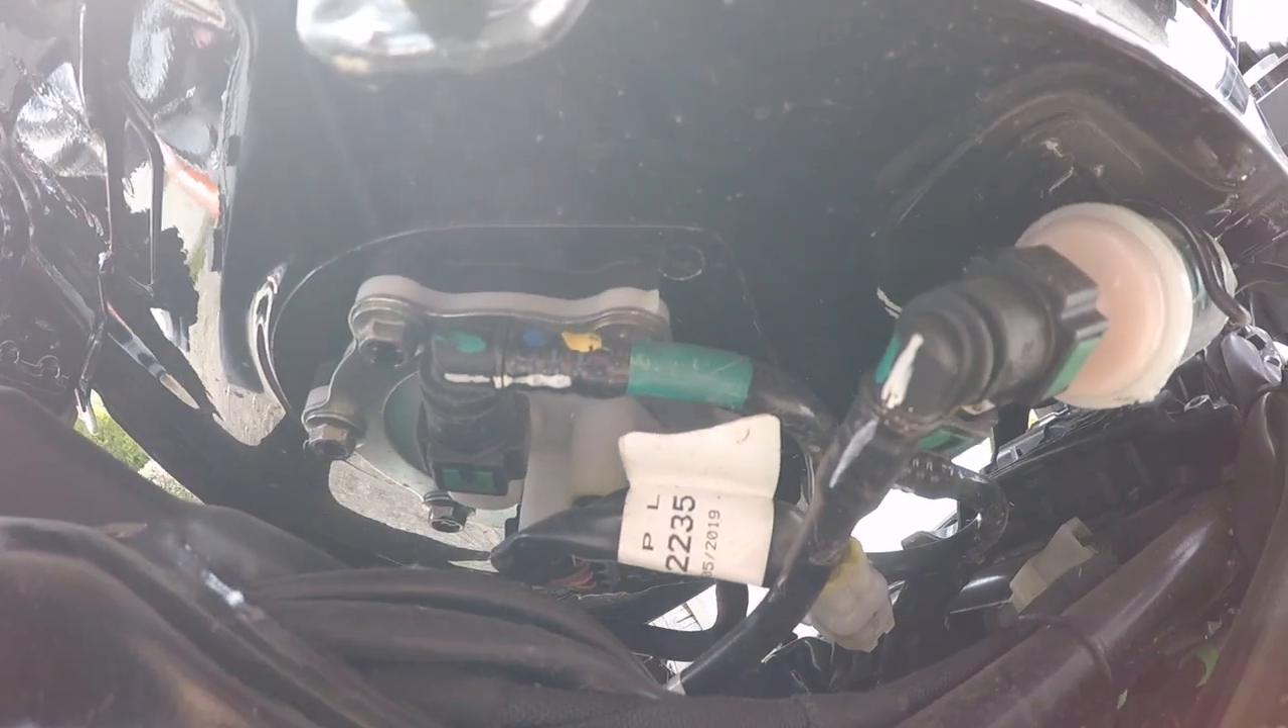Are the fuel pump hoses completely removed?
No.